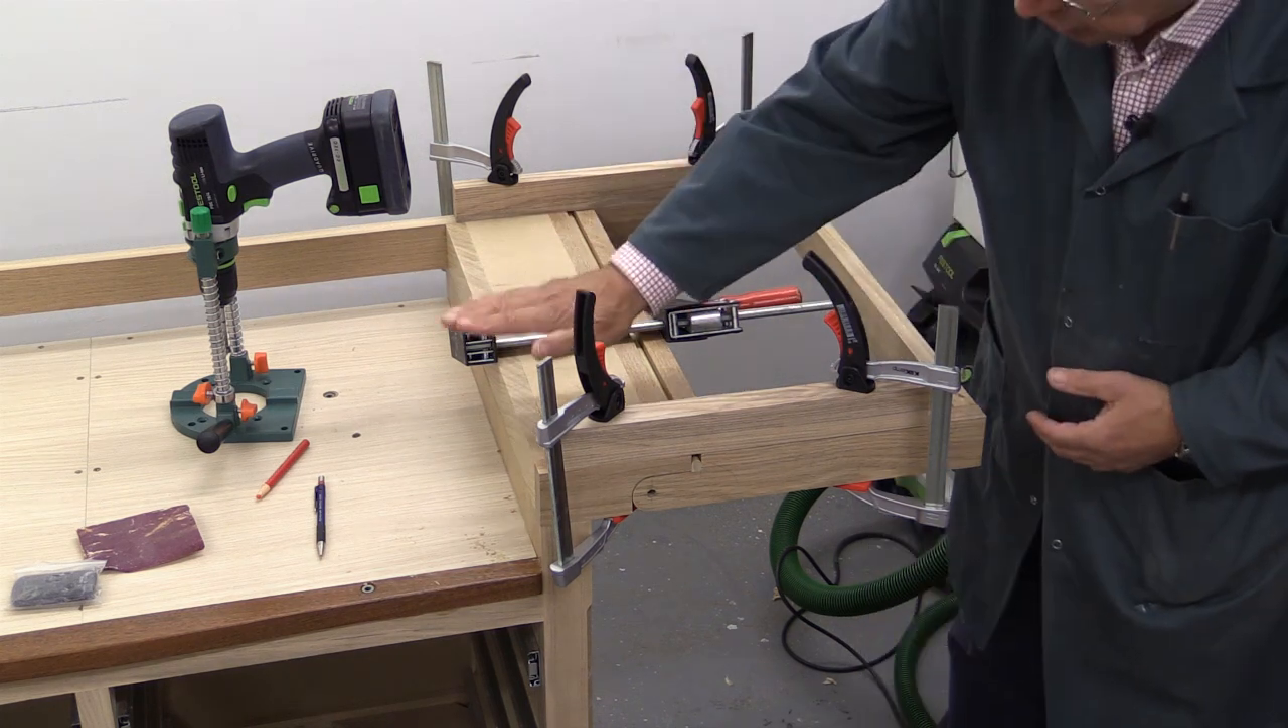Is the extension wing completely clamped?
Yes.